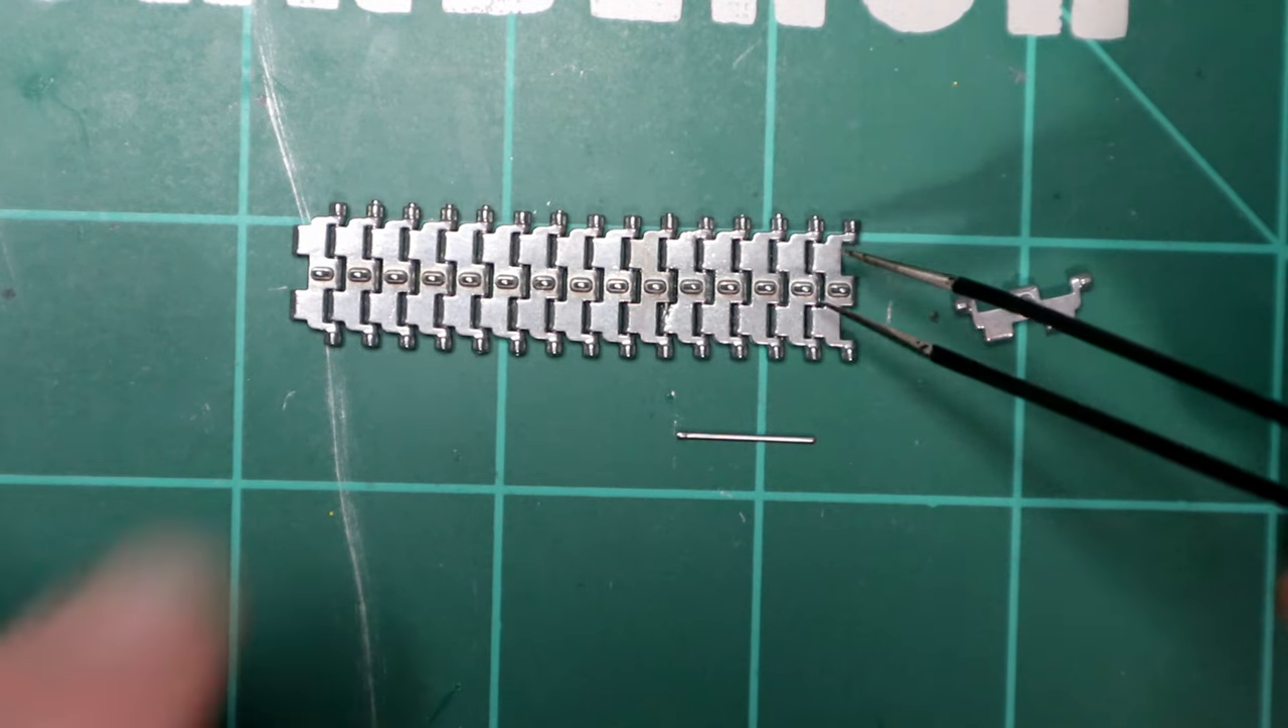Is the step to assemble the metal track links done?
No.